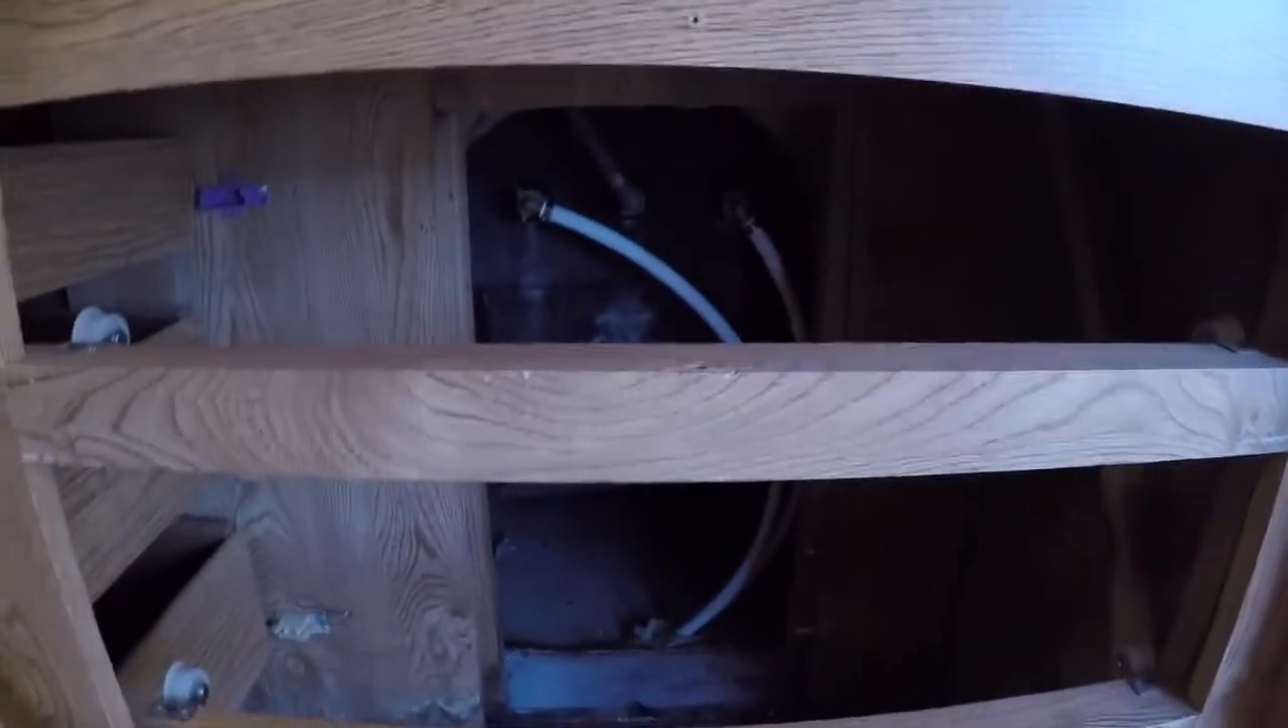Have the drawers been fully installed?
No.